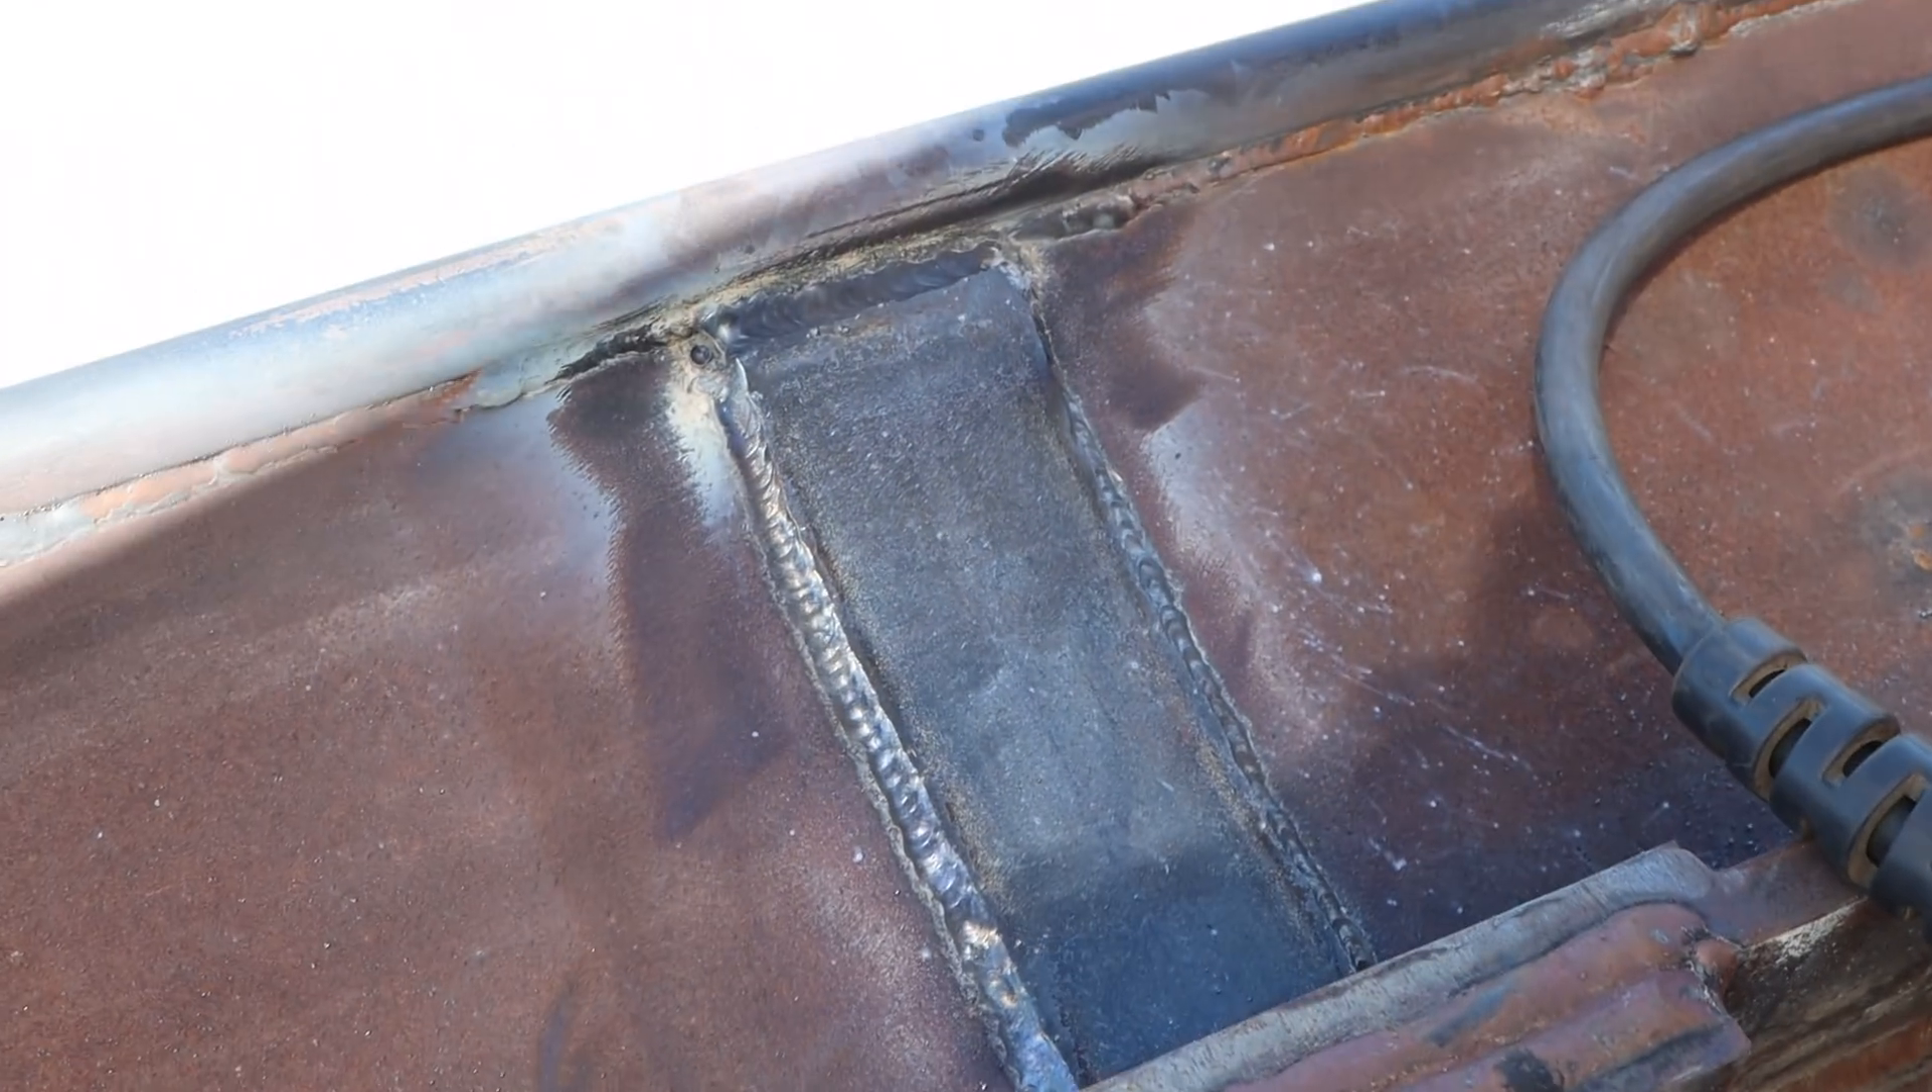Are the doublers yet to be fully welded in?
No.